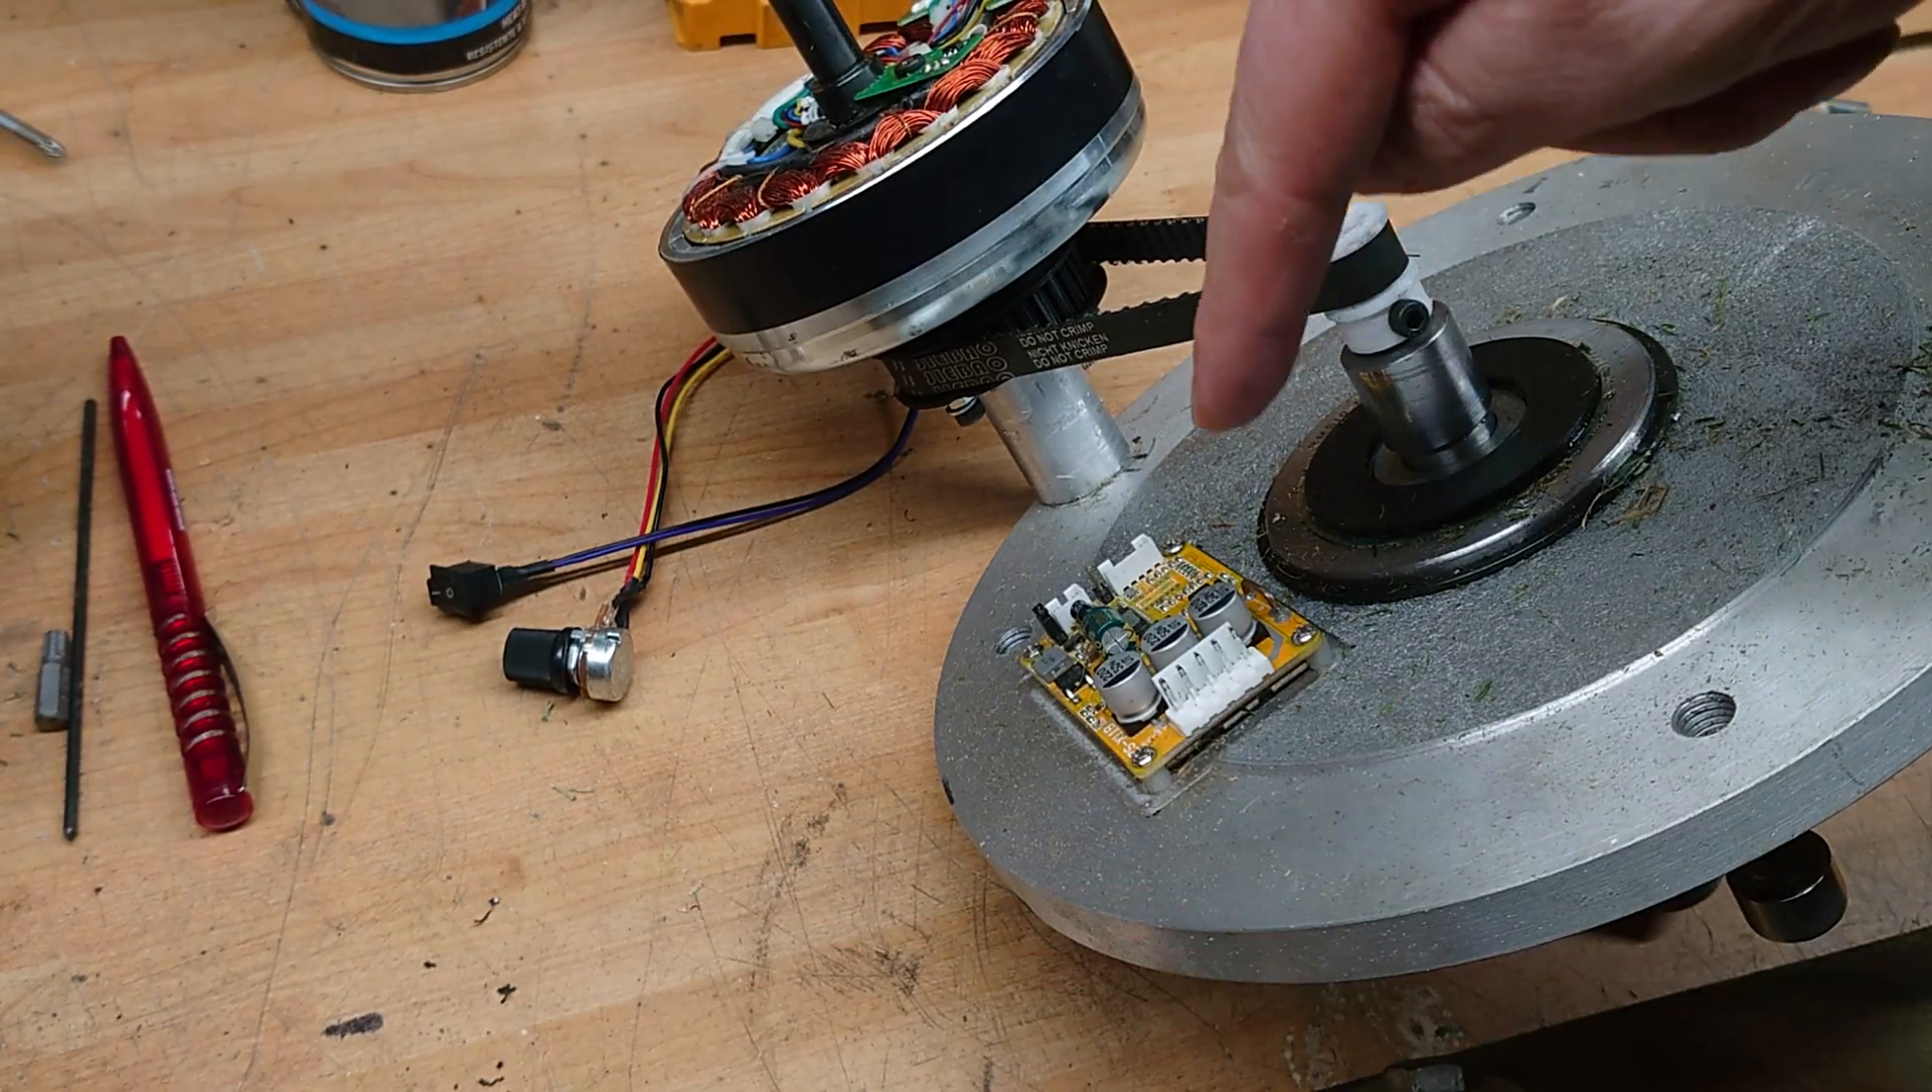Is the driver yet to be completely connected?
Yes.